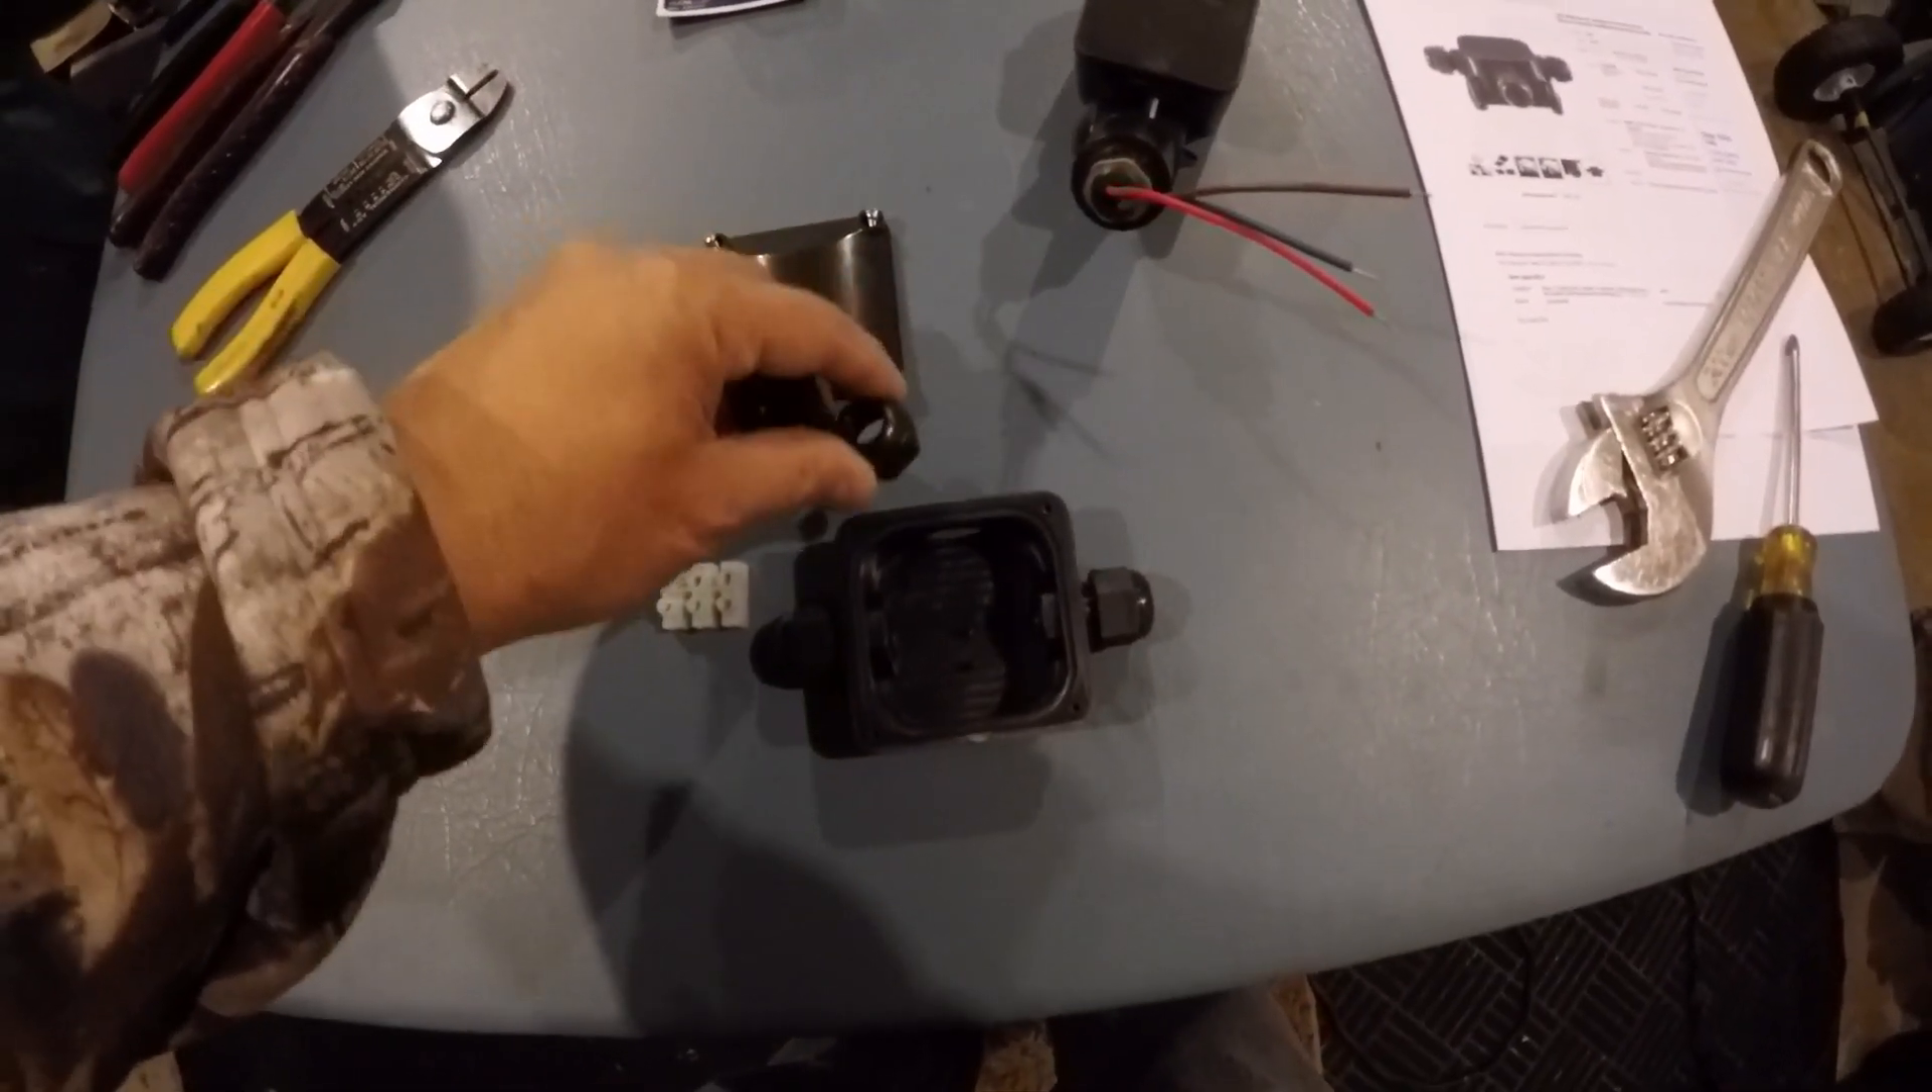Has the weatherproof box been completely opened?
Yes.